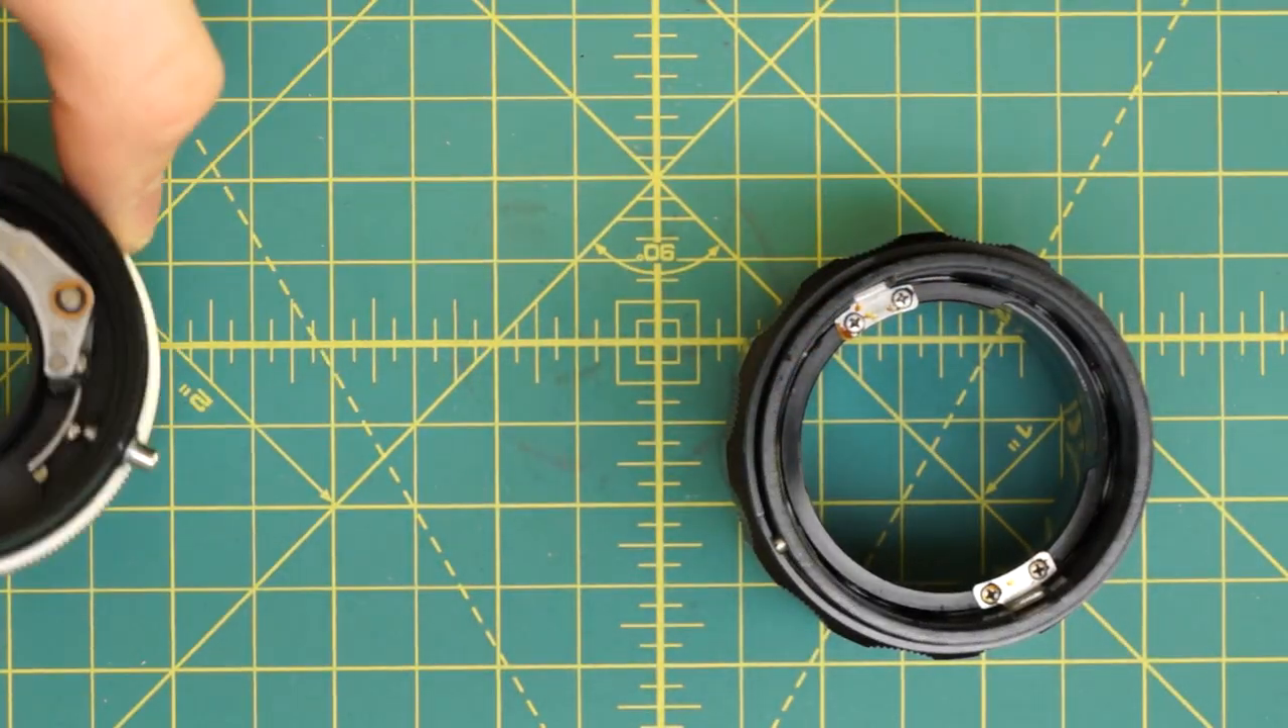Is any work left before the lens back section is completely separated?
No.